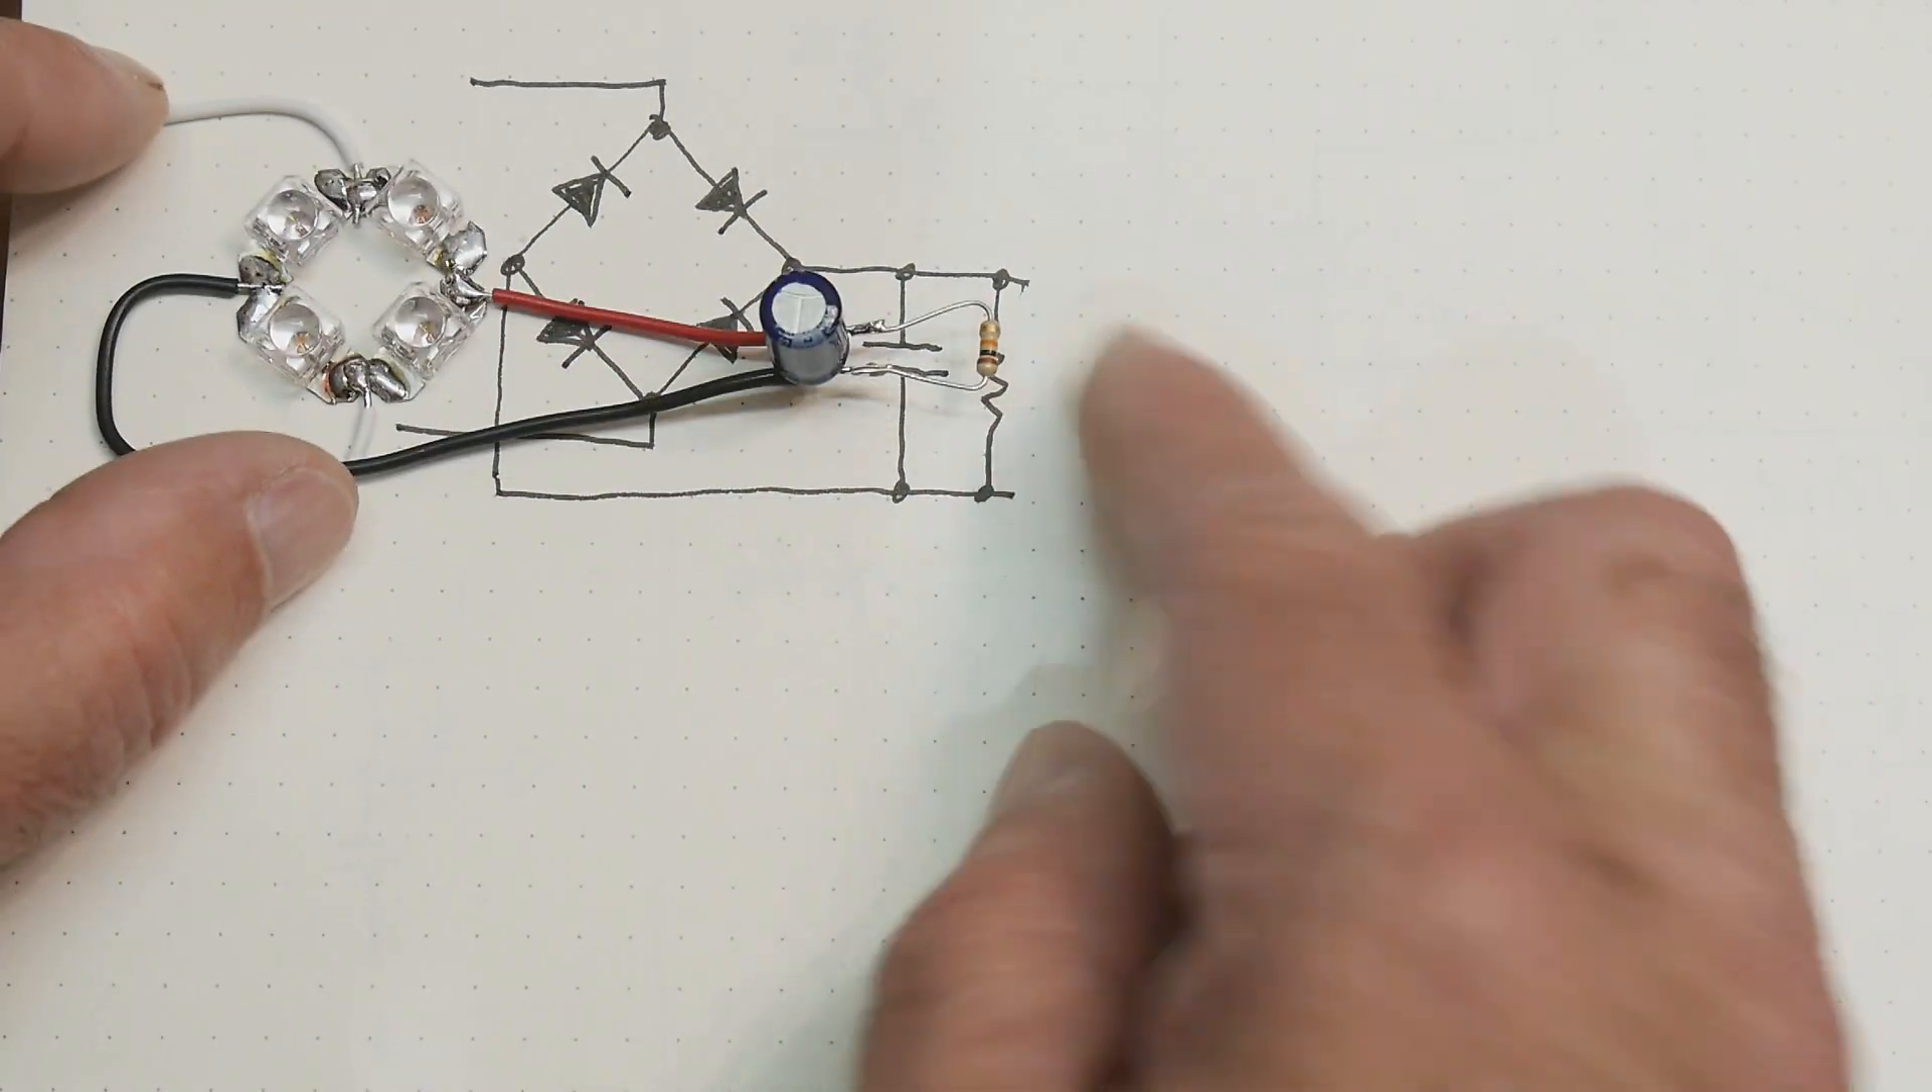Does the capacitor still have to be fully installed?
No.